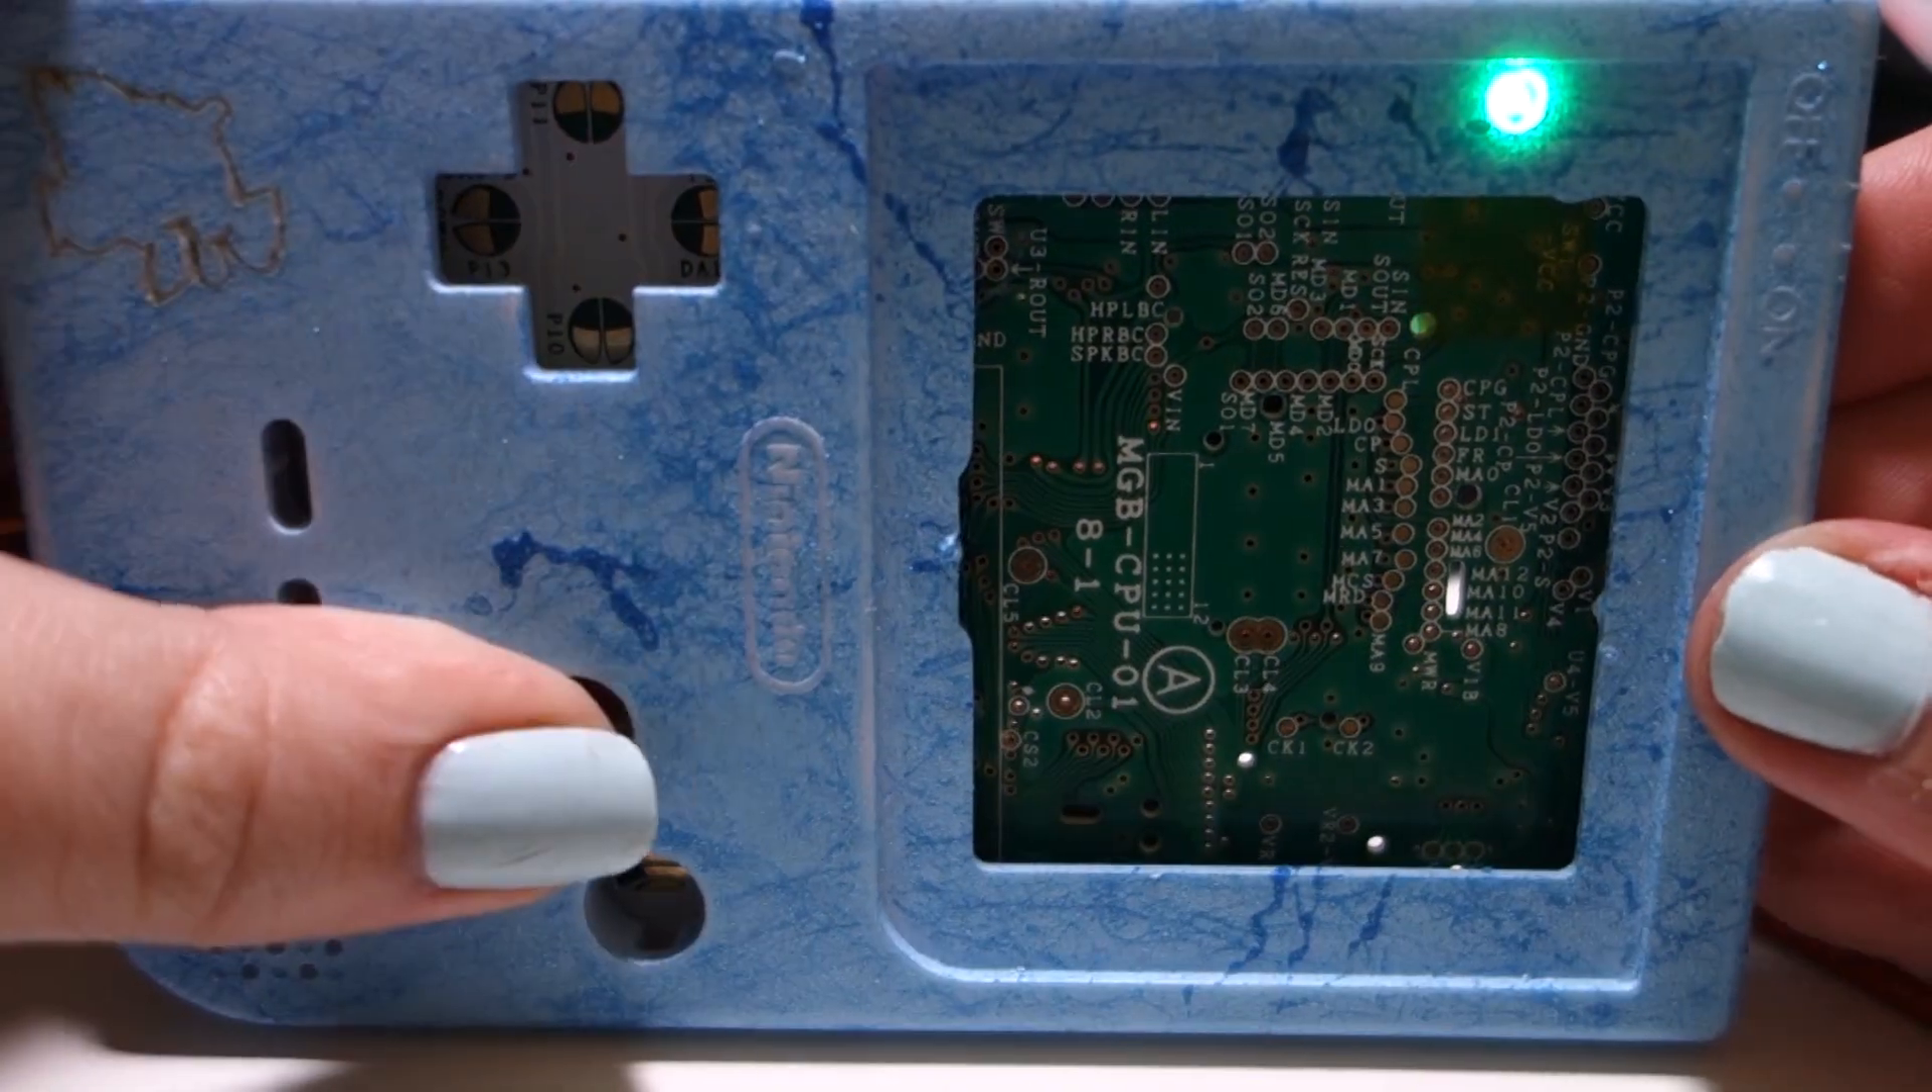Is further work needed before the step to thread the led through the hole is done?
No.